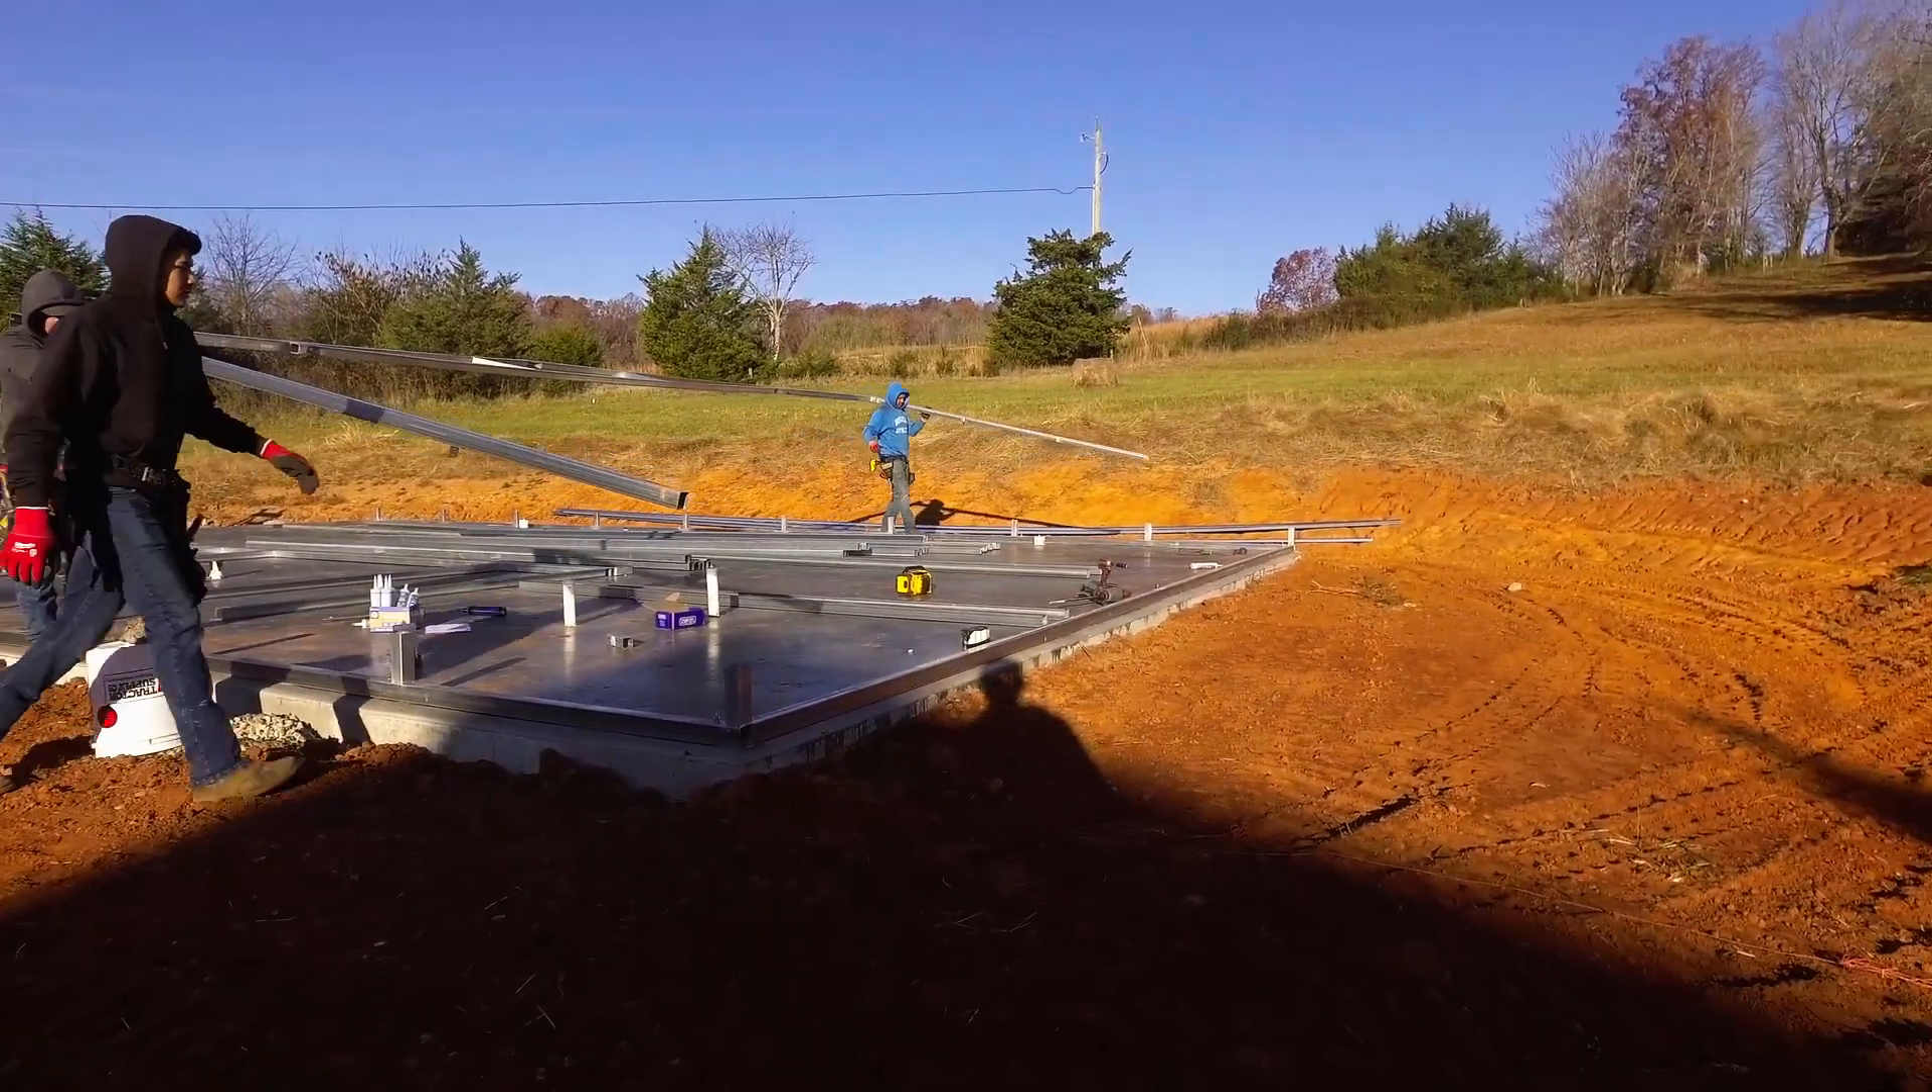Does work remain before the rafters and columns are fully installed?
Yes.